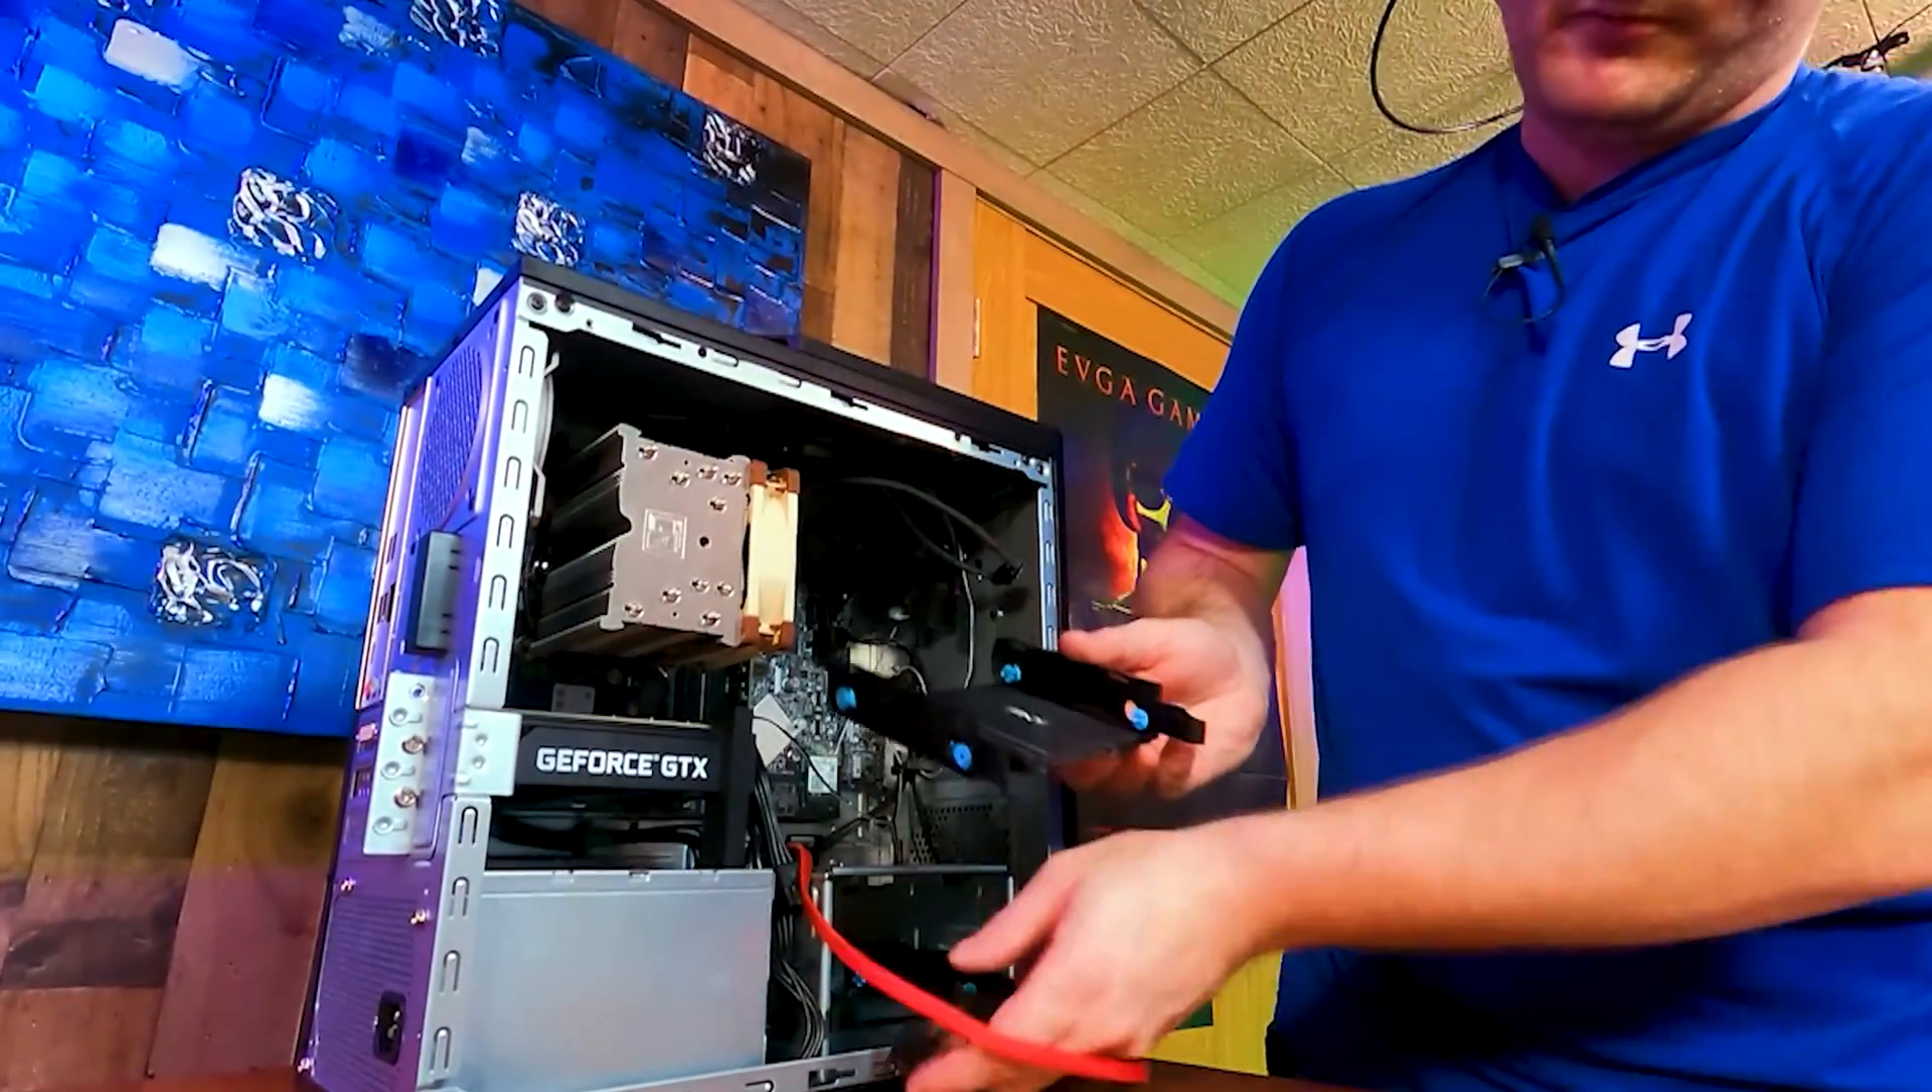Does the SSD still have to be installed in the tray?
No.